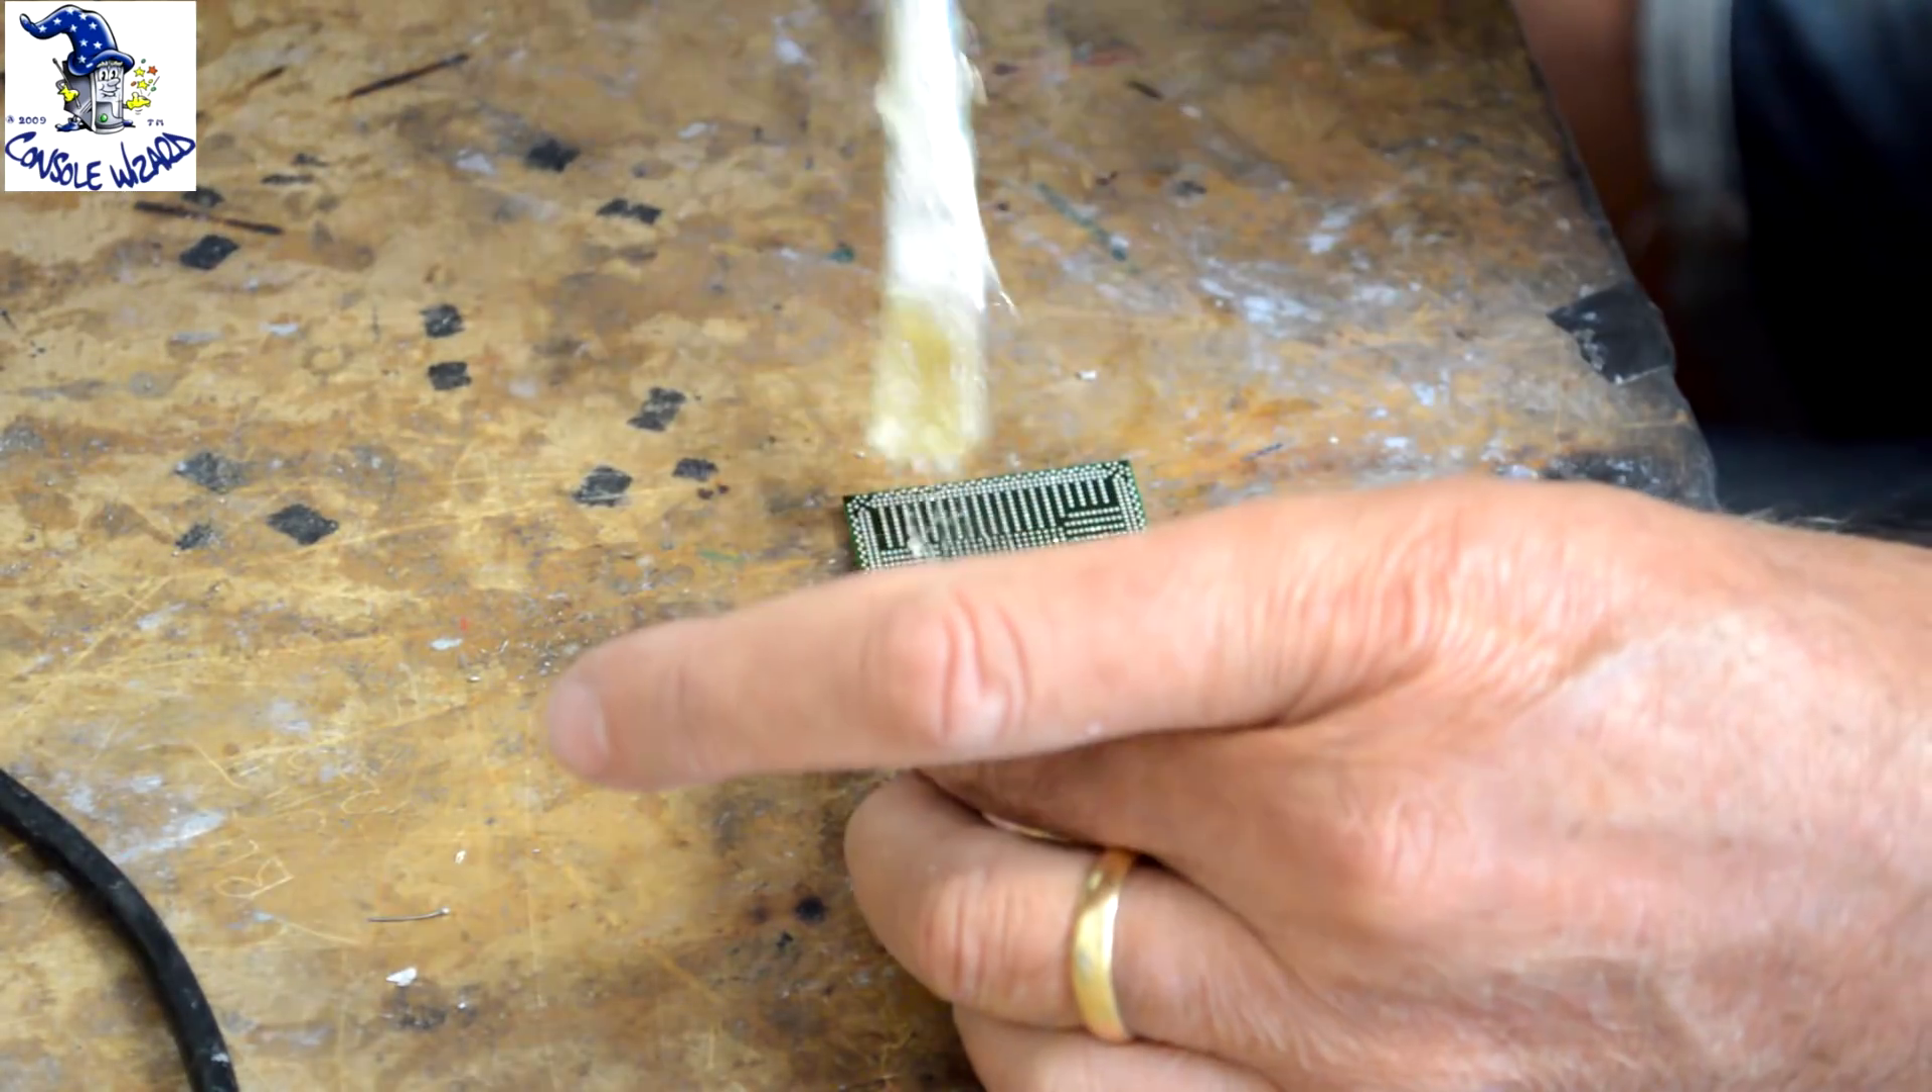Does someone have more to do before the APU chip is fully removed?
No.